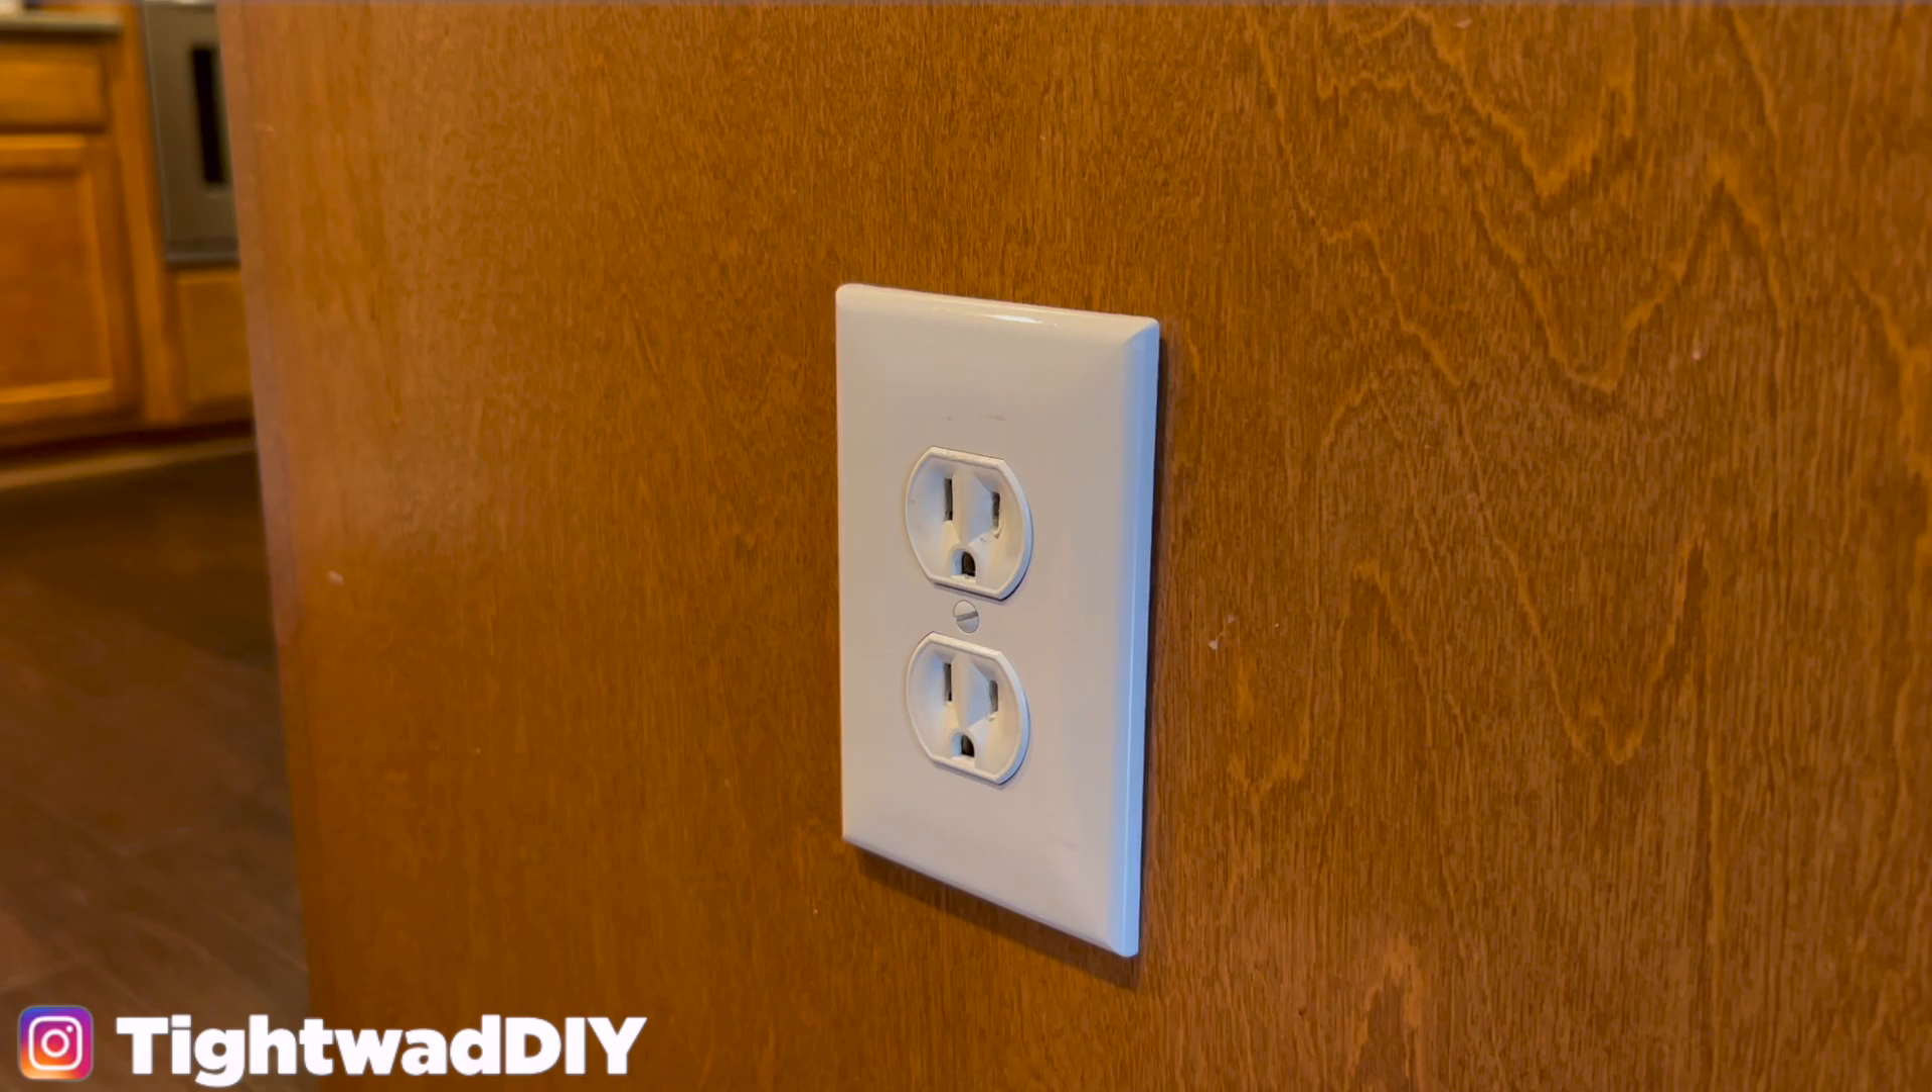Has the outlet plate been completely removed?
No.